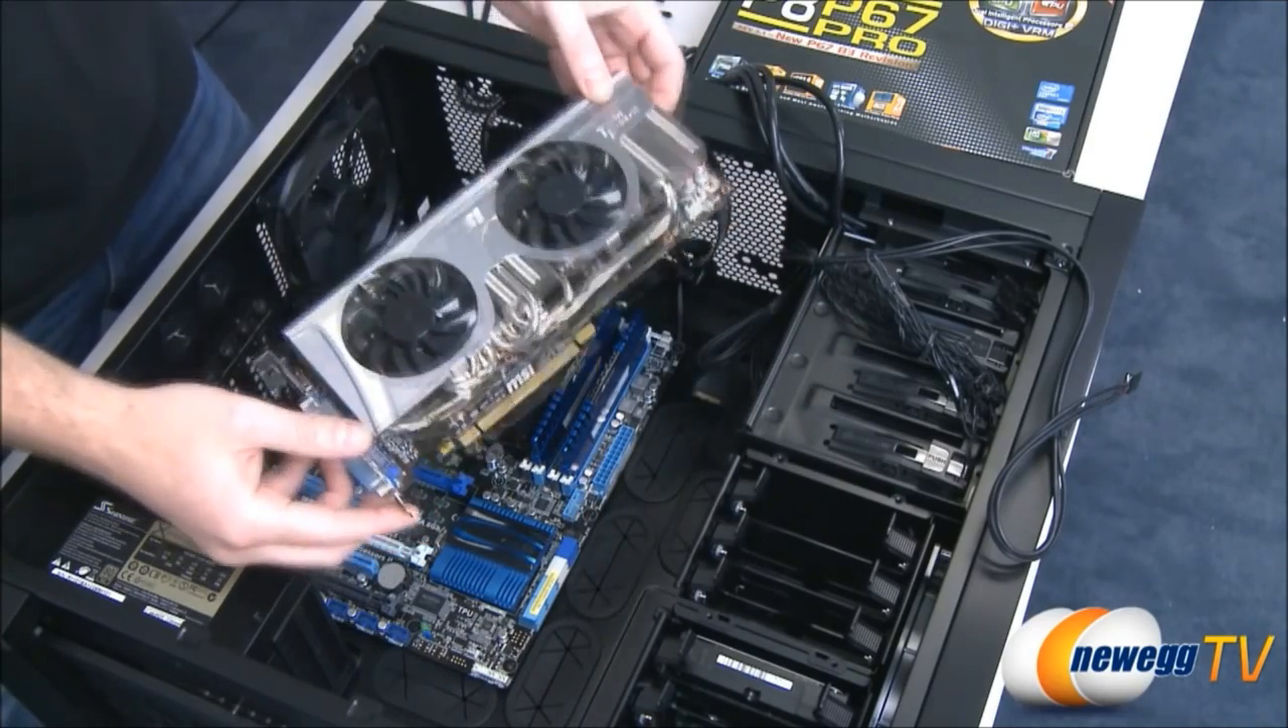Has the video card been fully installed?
No.